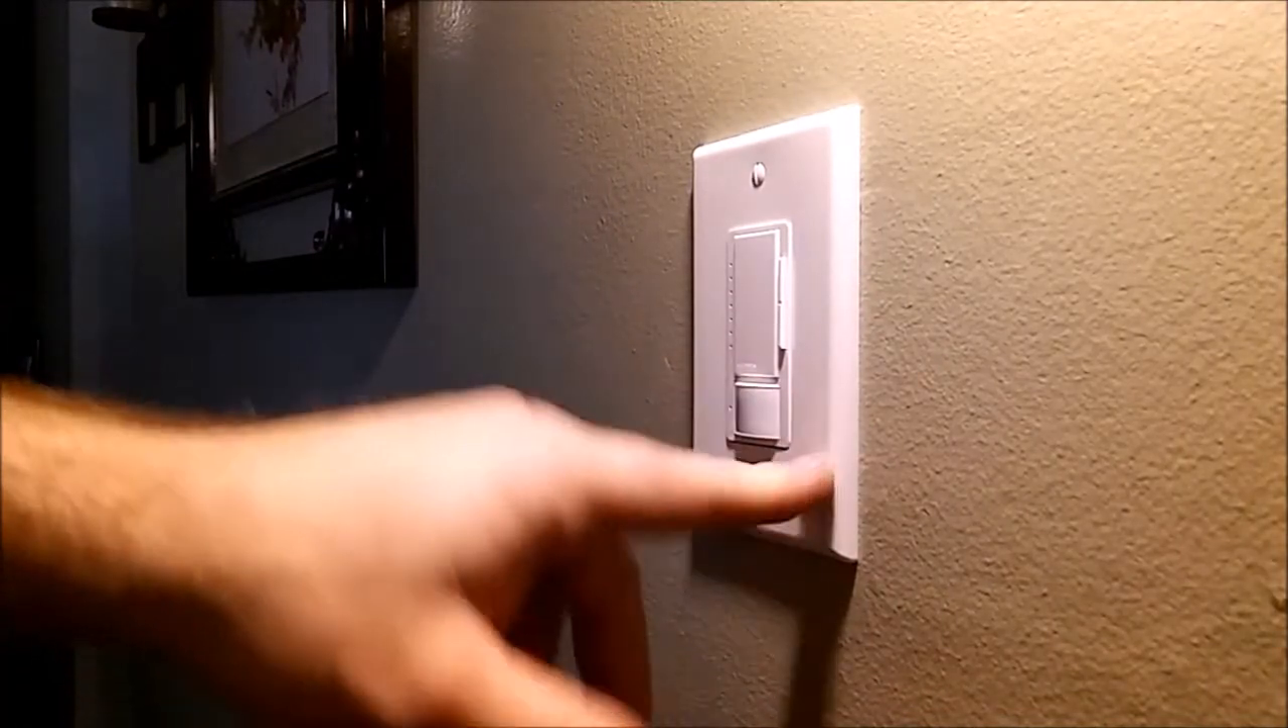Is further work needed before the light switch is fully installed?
No.